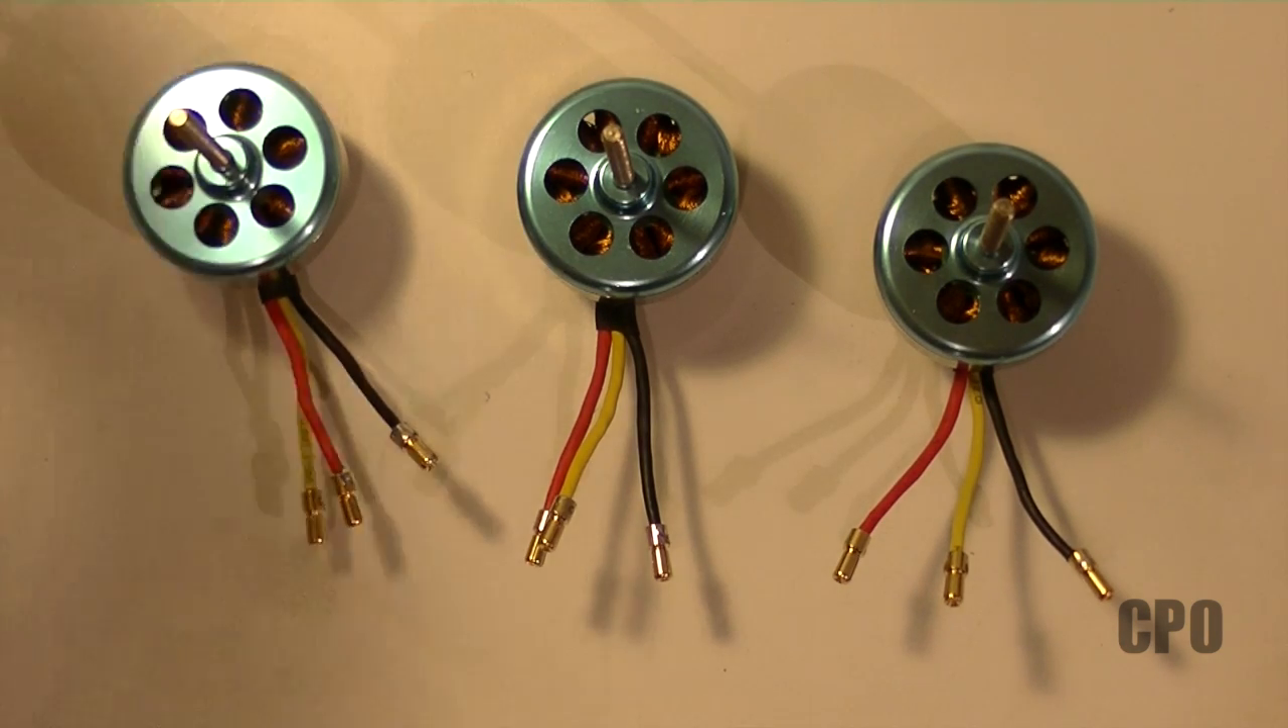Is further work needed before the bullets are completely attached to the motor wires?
No.